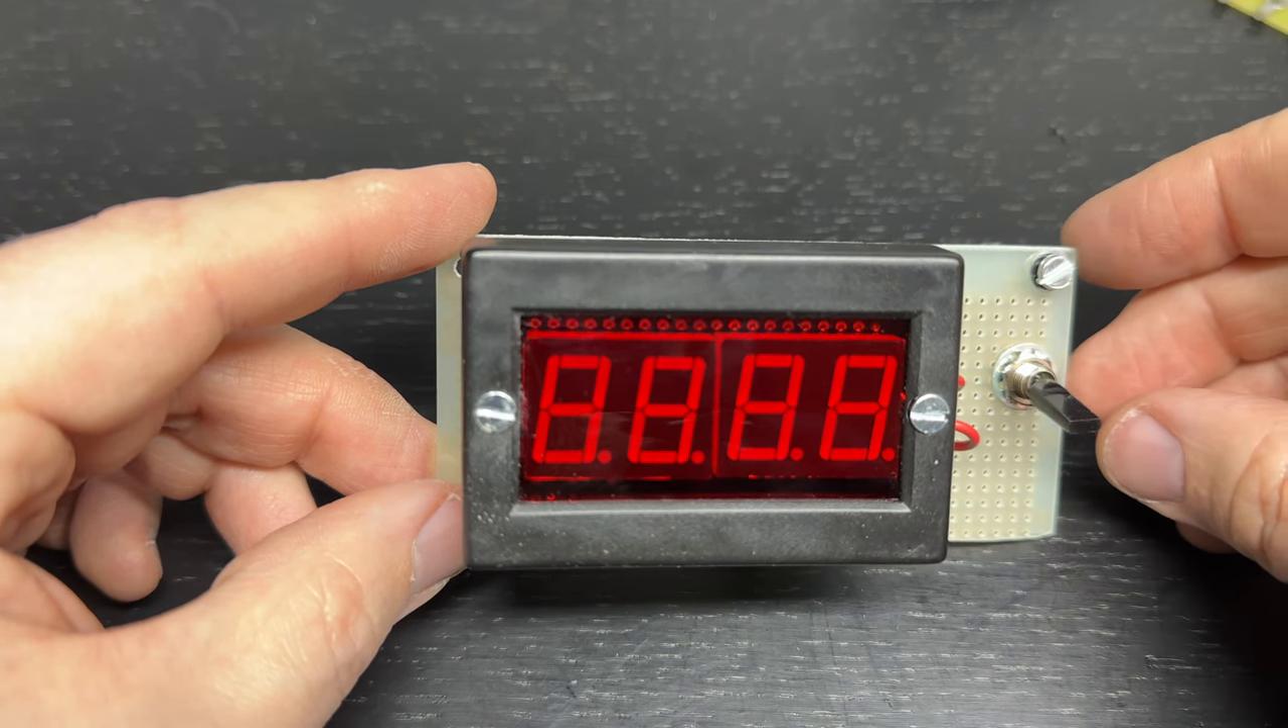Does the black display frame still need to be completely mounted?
No.